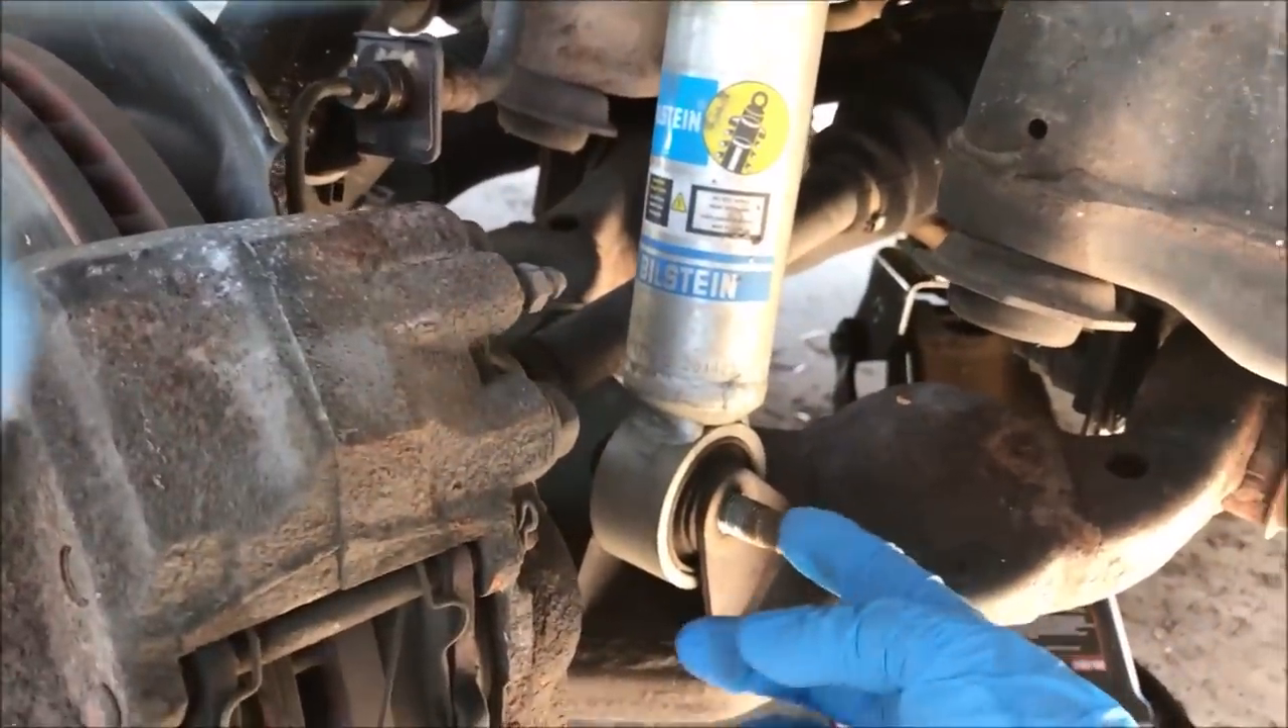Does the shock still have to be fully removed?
Yes.